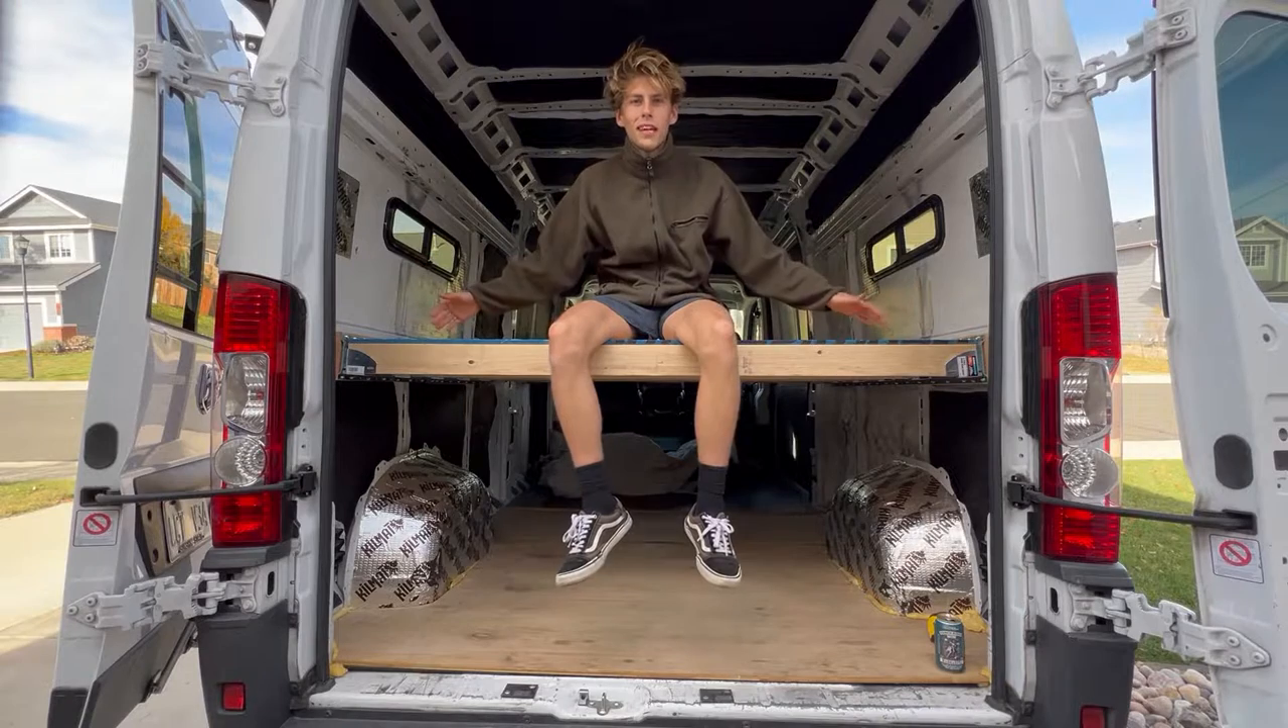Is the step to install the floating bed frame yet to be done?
No.